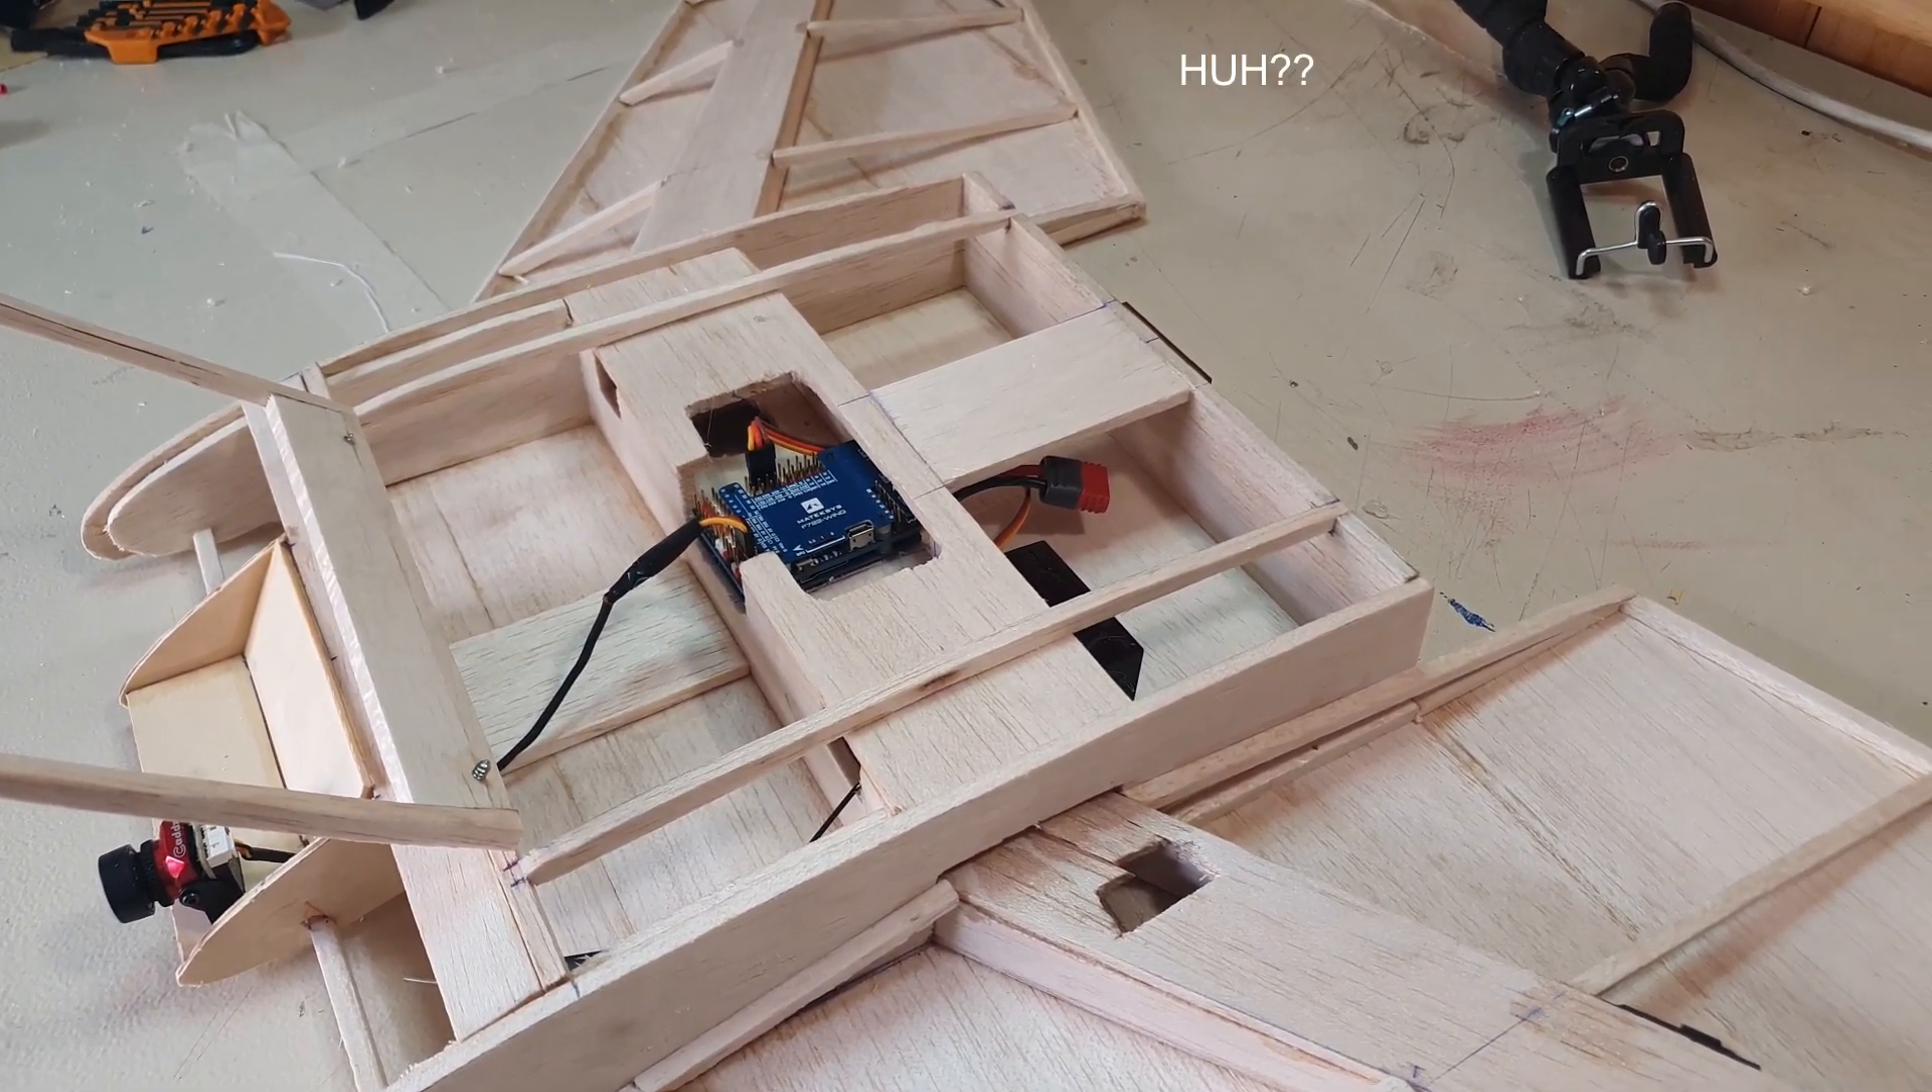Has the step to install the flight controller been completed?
Yes.